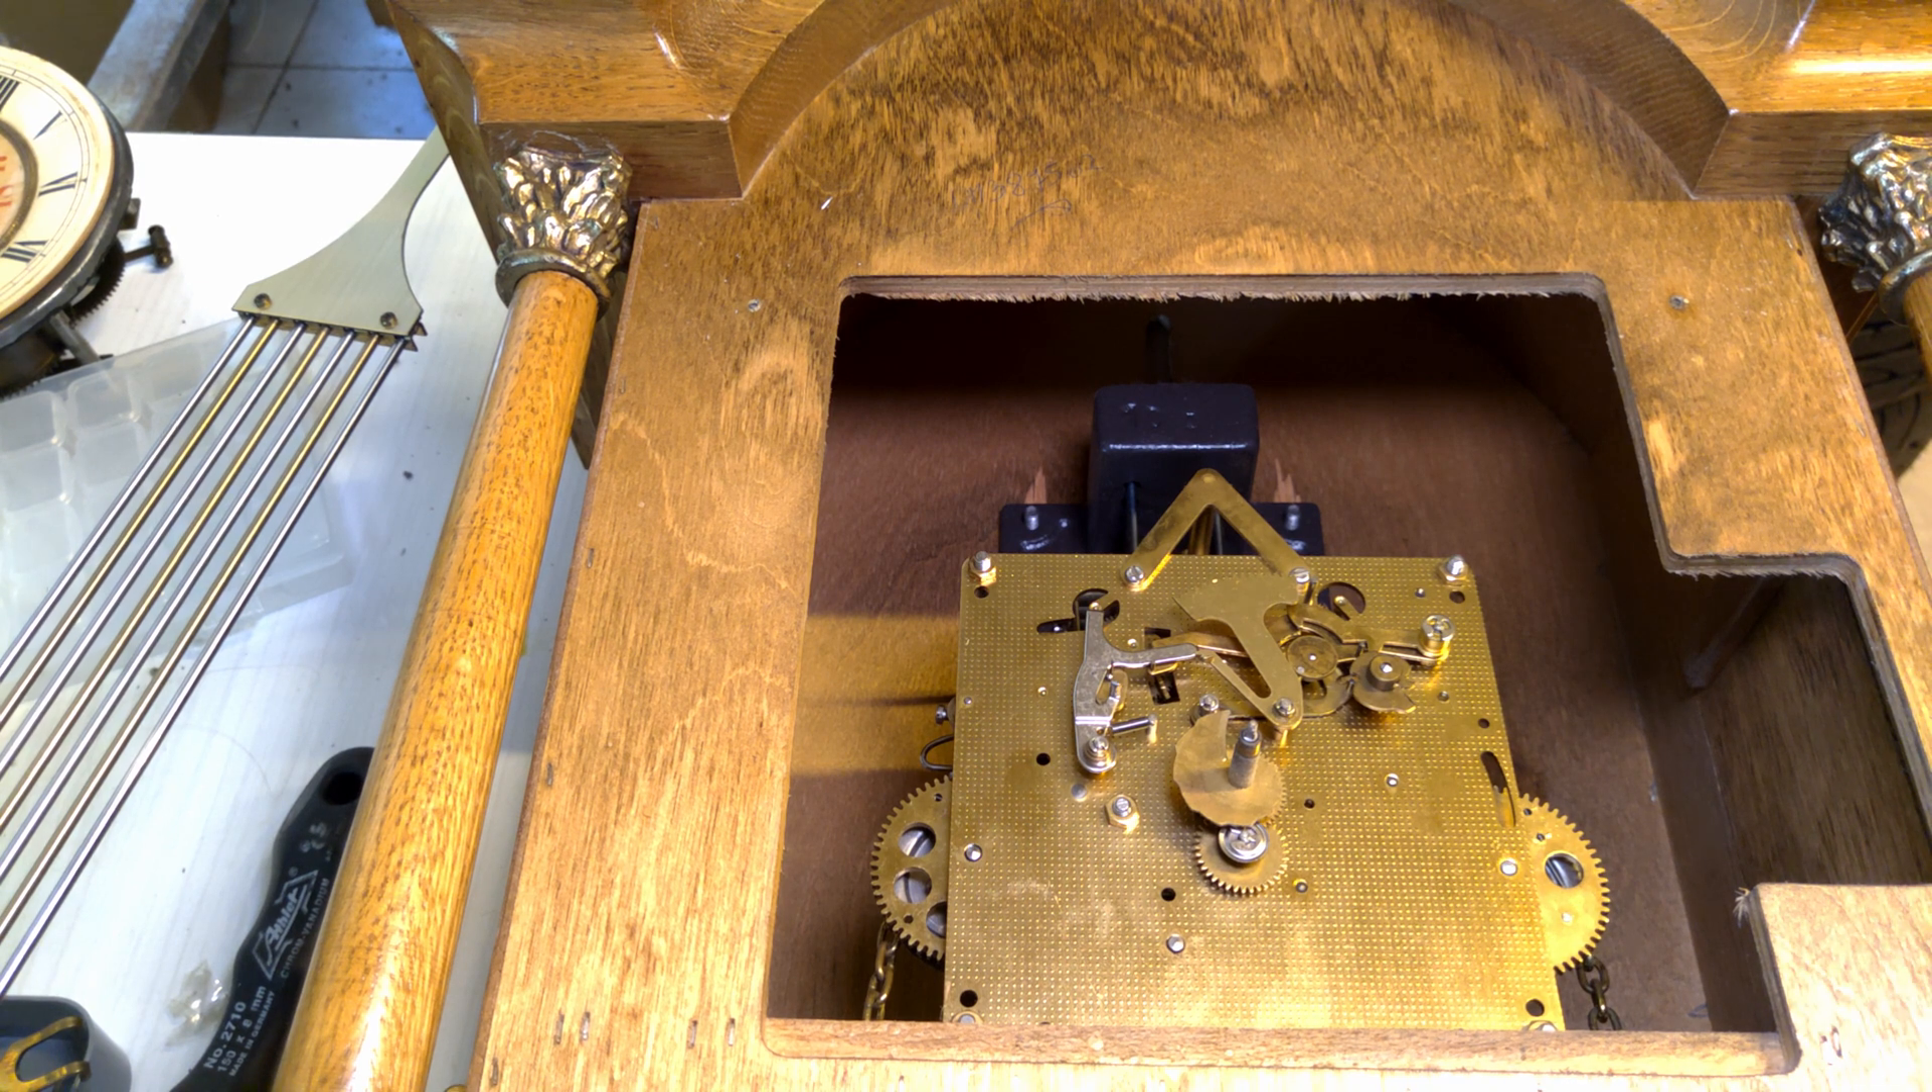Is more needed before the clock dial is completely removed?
No.